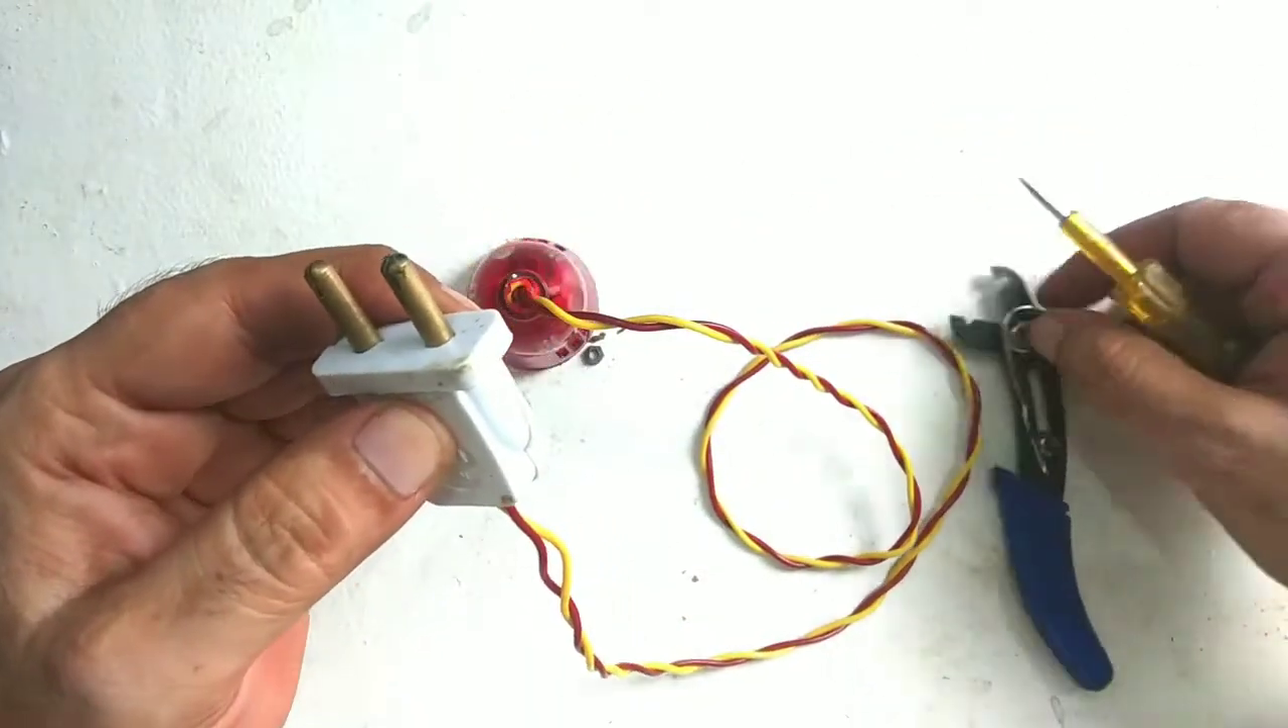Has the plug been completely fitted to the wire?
Yes.